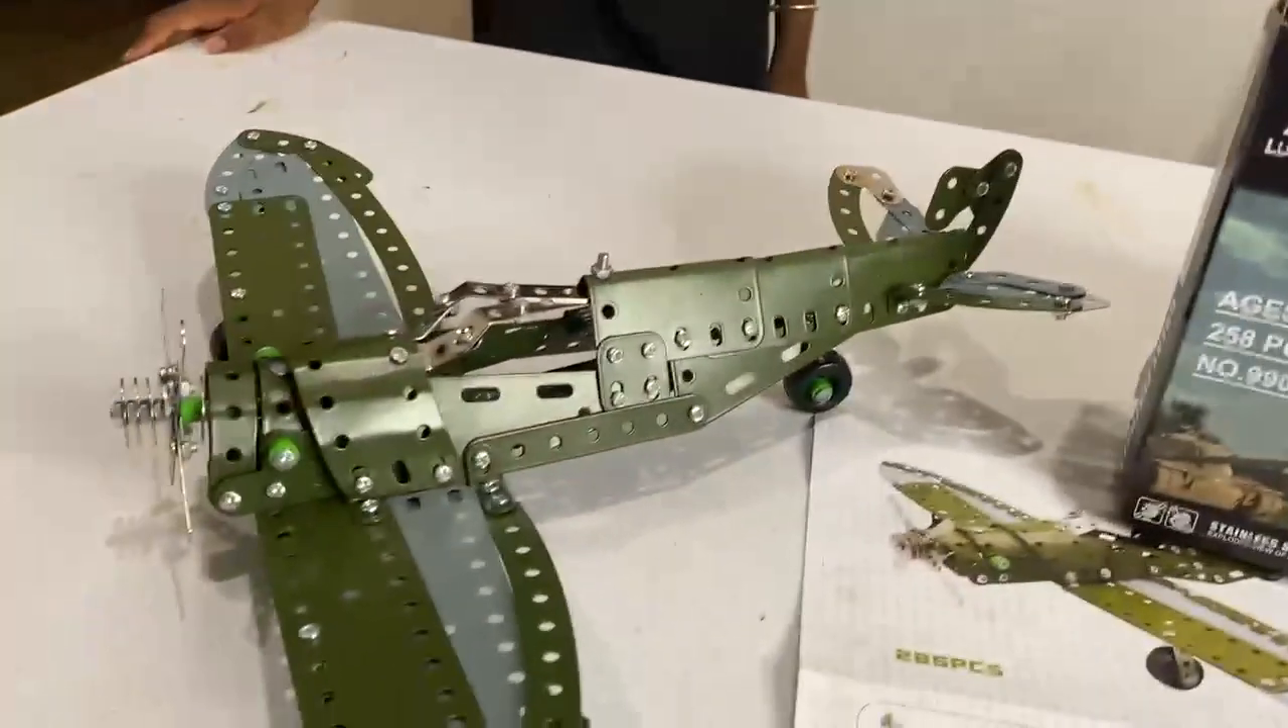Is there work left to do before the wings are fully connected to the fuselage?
No.